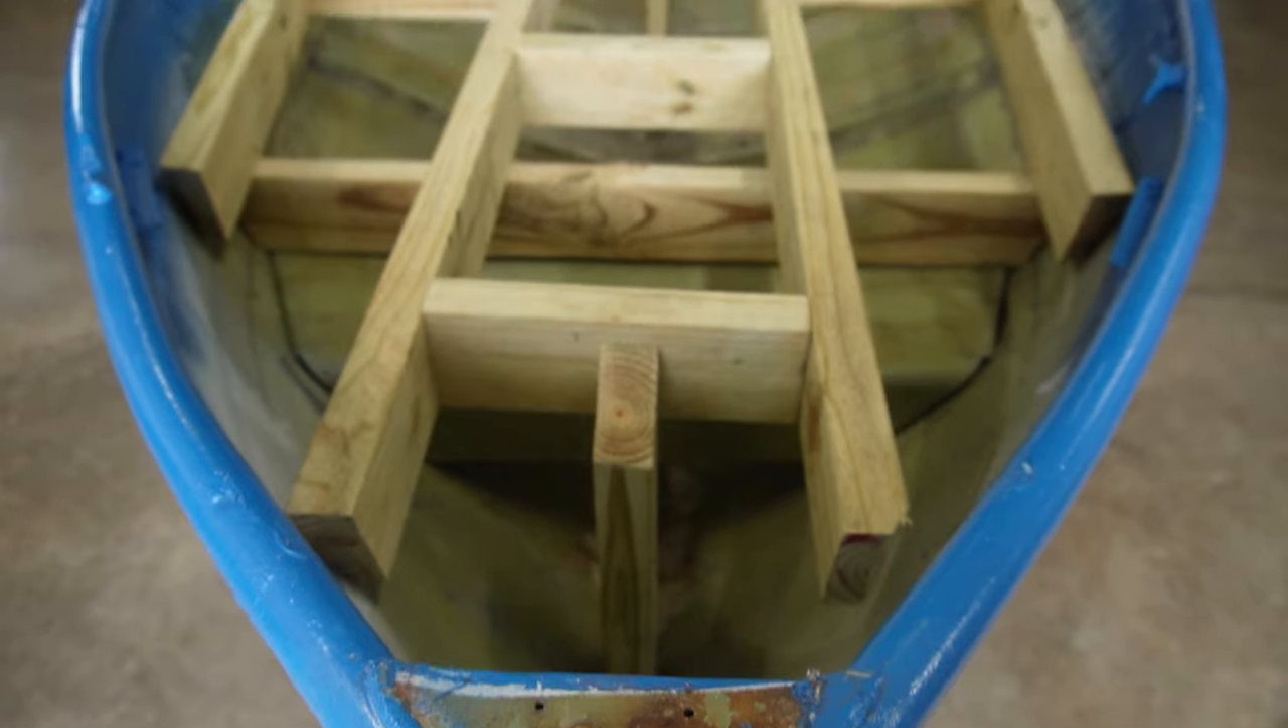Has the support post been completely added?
Yes.